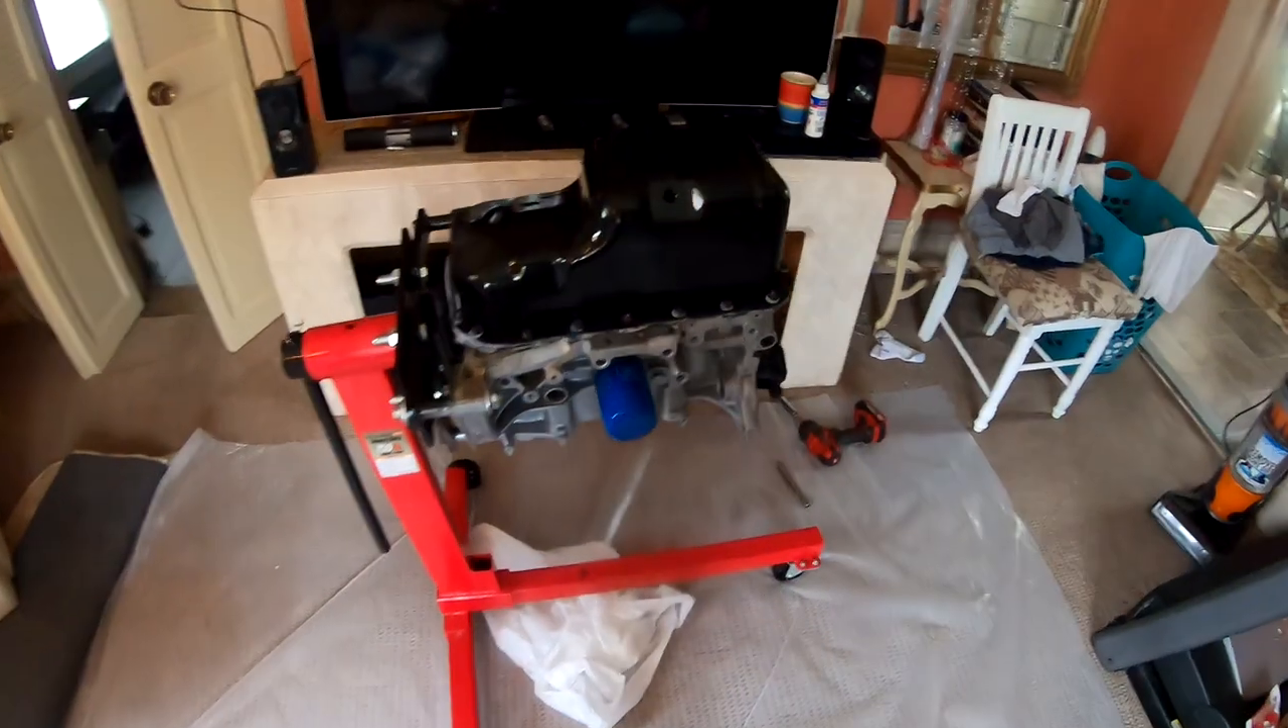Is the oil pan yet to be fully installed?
No.